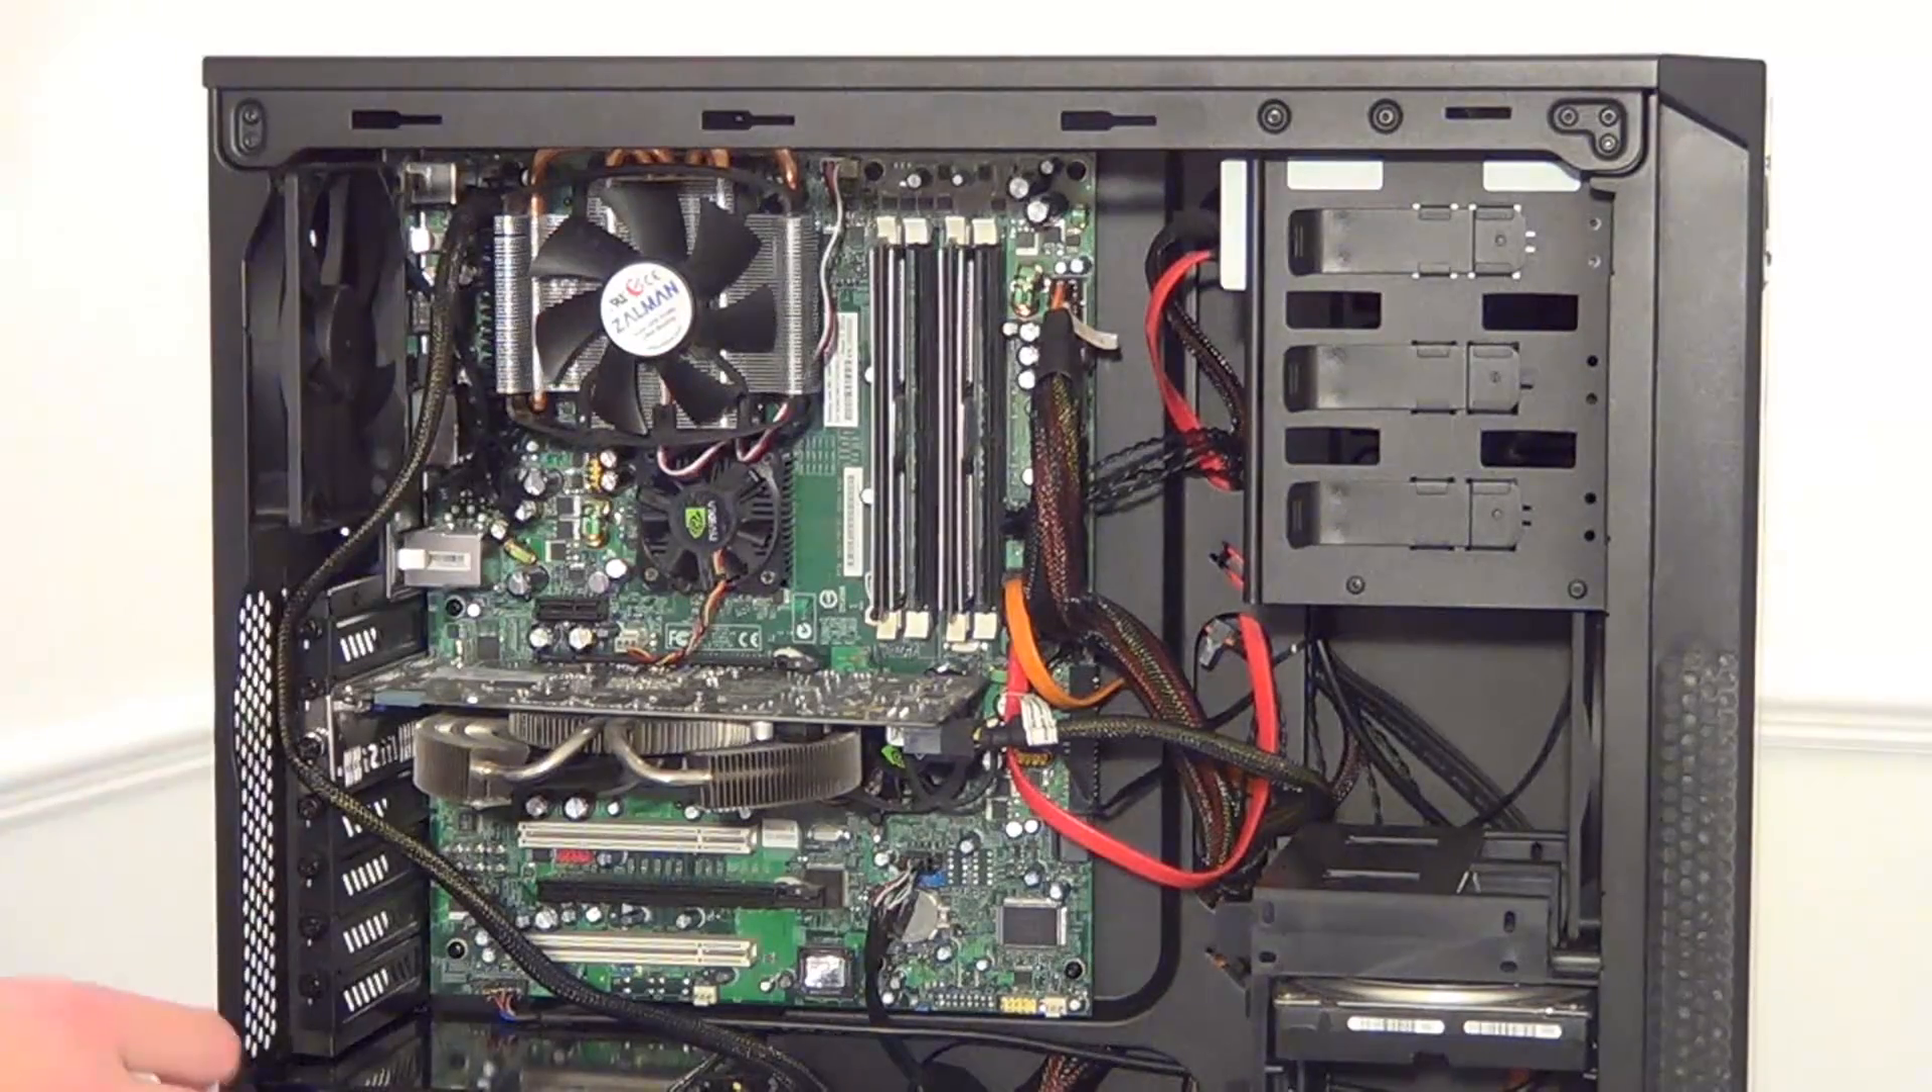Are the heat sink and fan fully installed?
Yes.